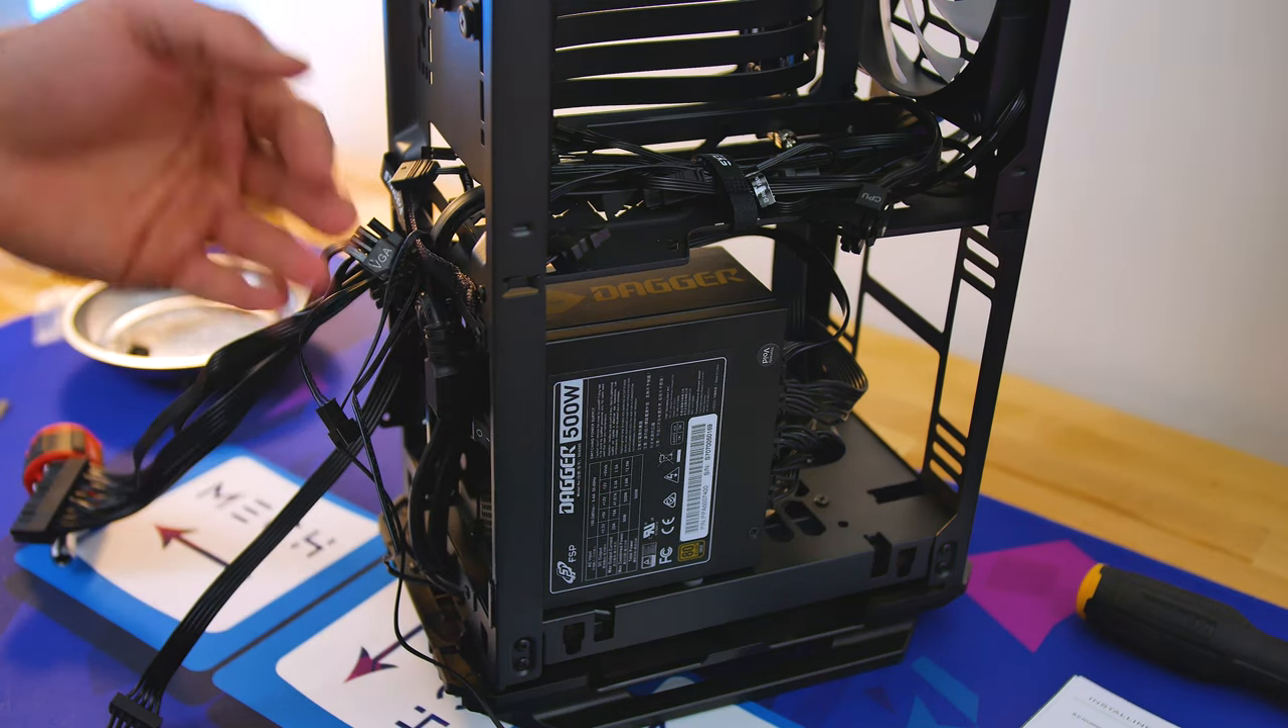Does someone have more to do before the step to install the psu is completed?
No.